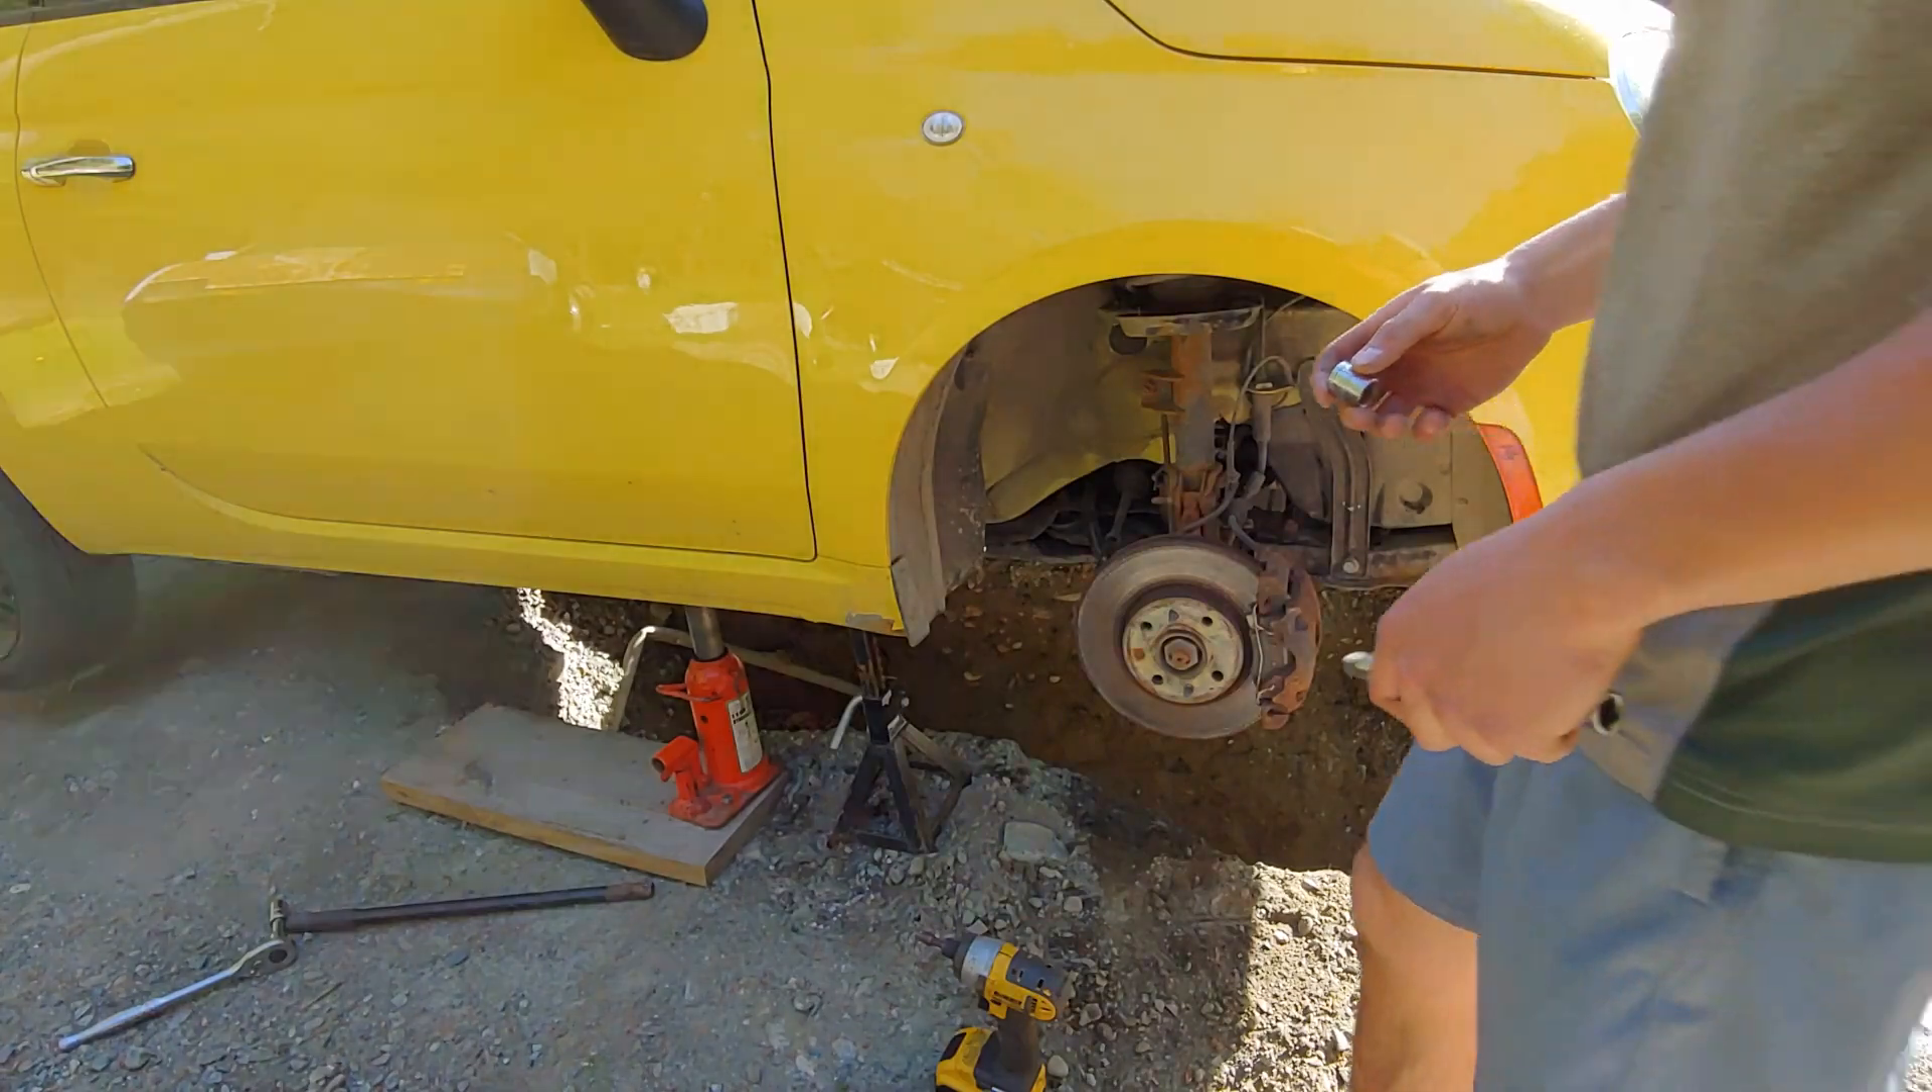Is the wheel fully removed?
Yes.